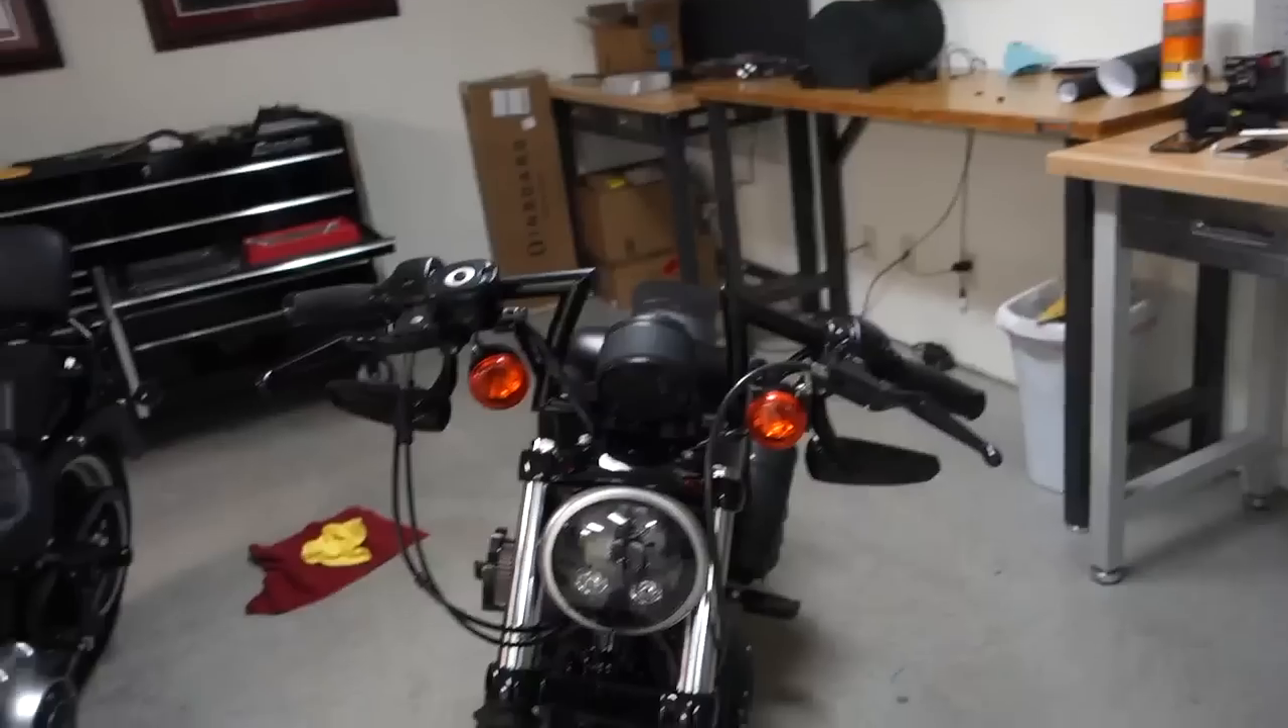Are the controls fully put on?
Yes.